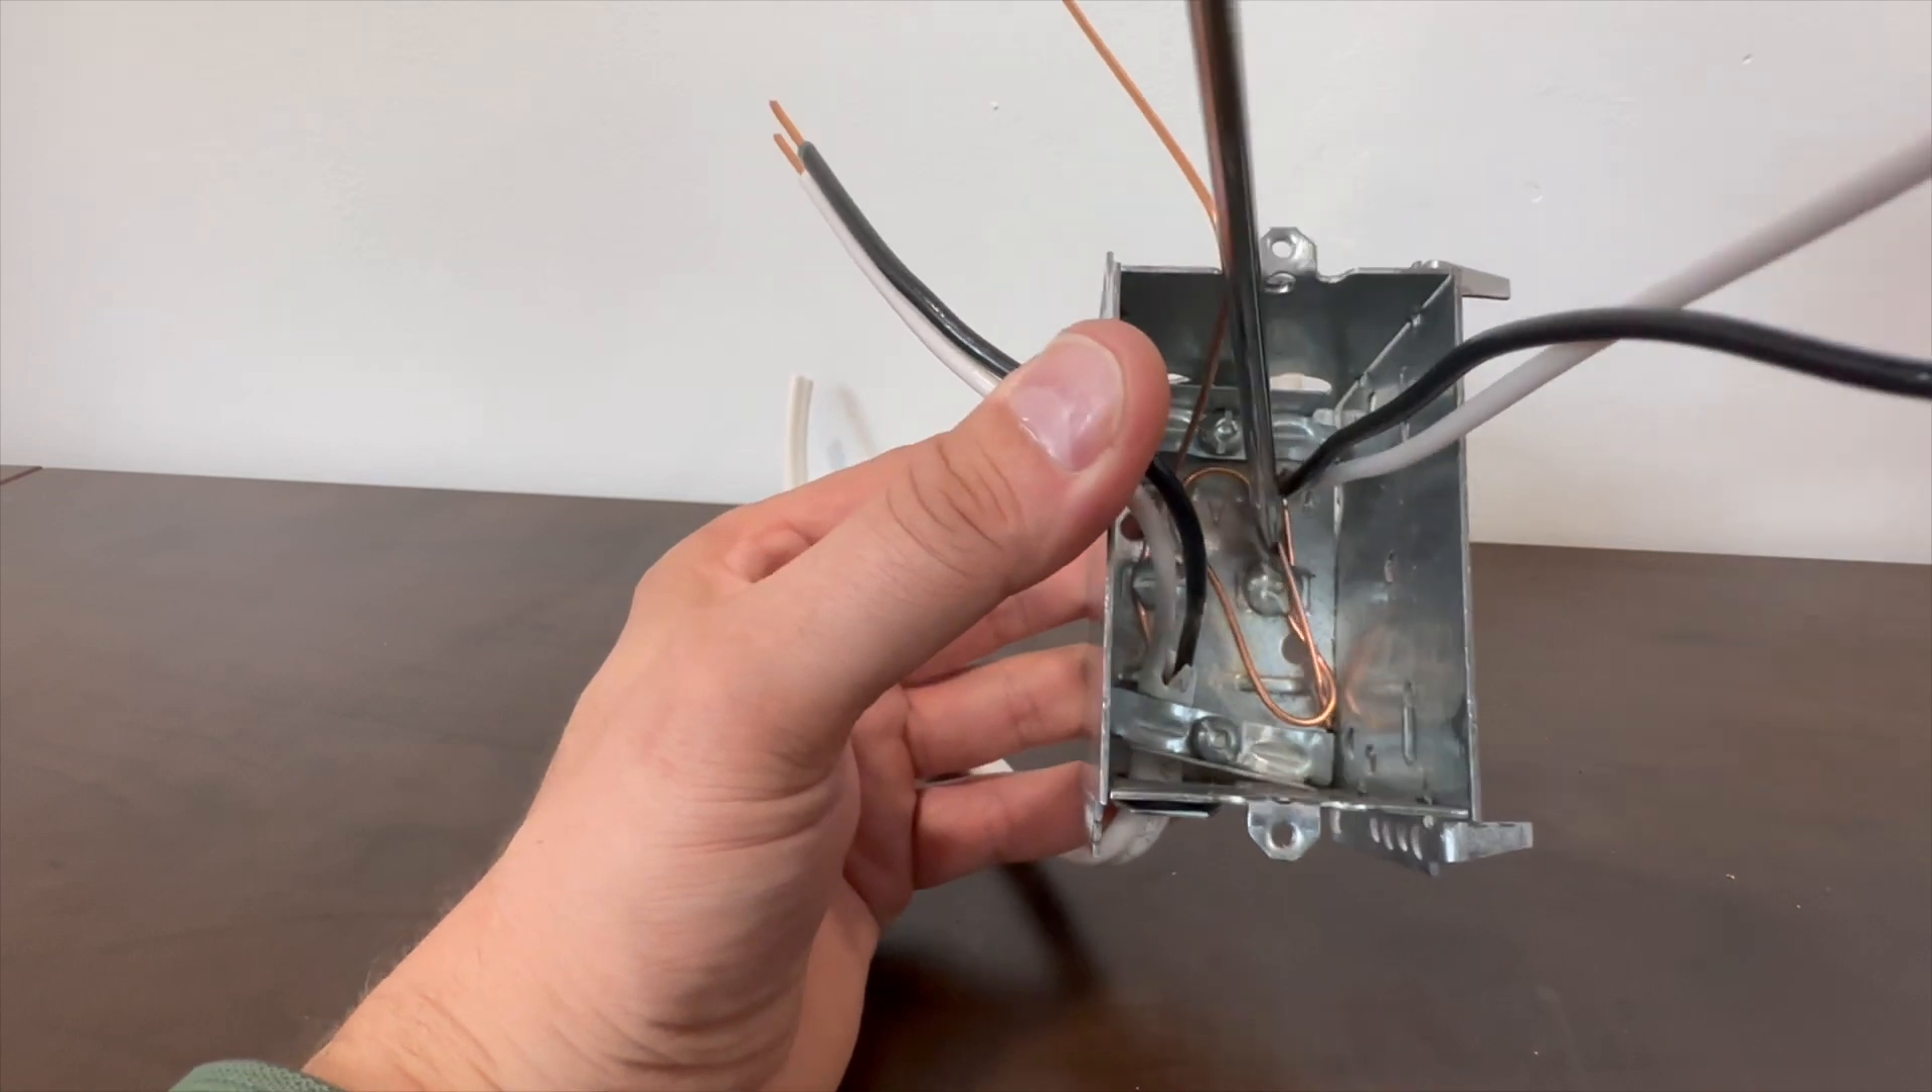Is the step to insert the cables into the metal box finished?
Yes.